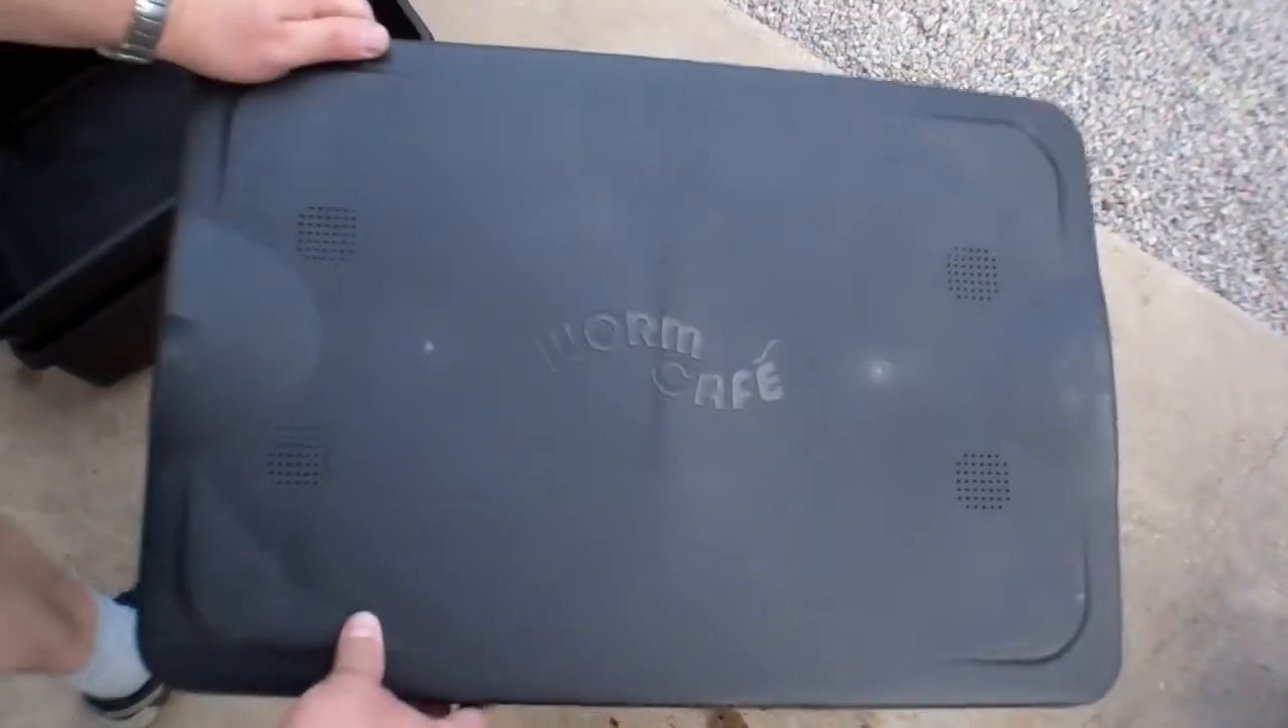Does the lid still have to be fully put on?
Yes.